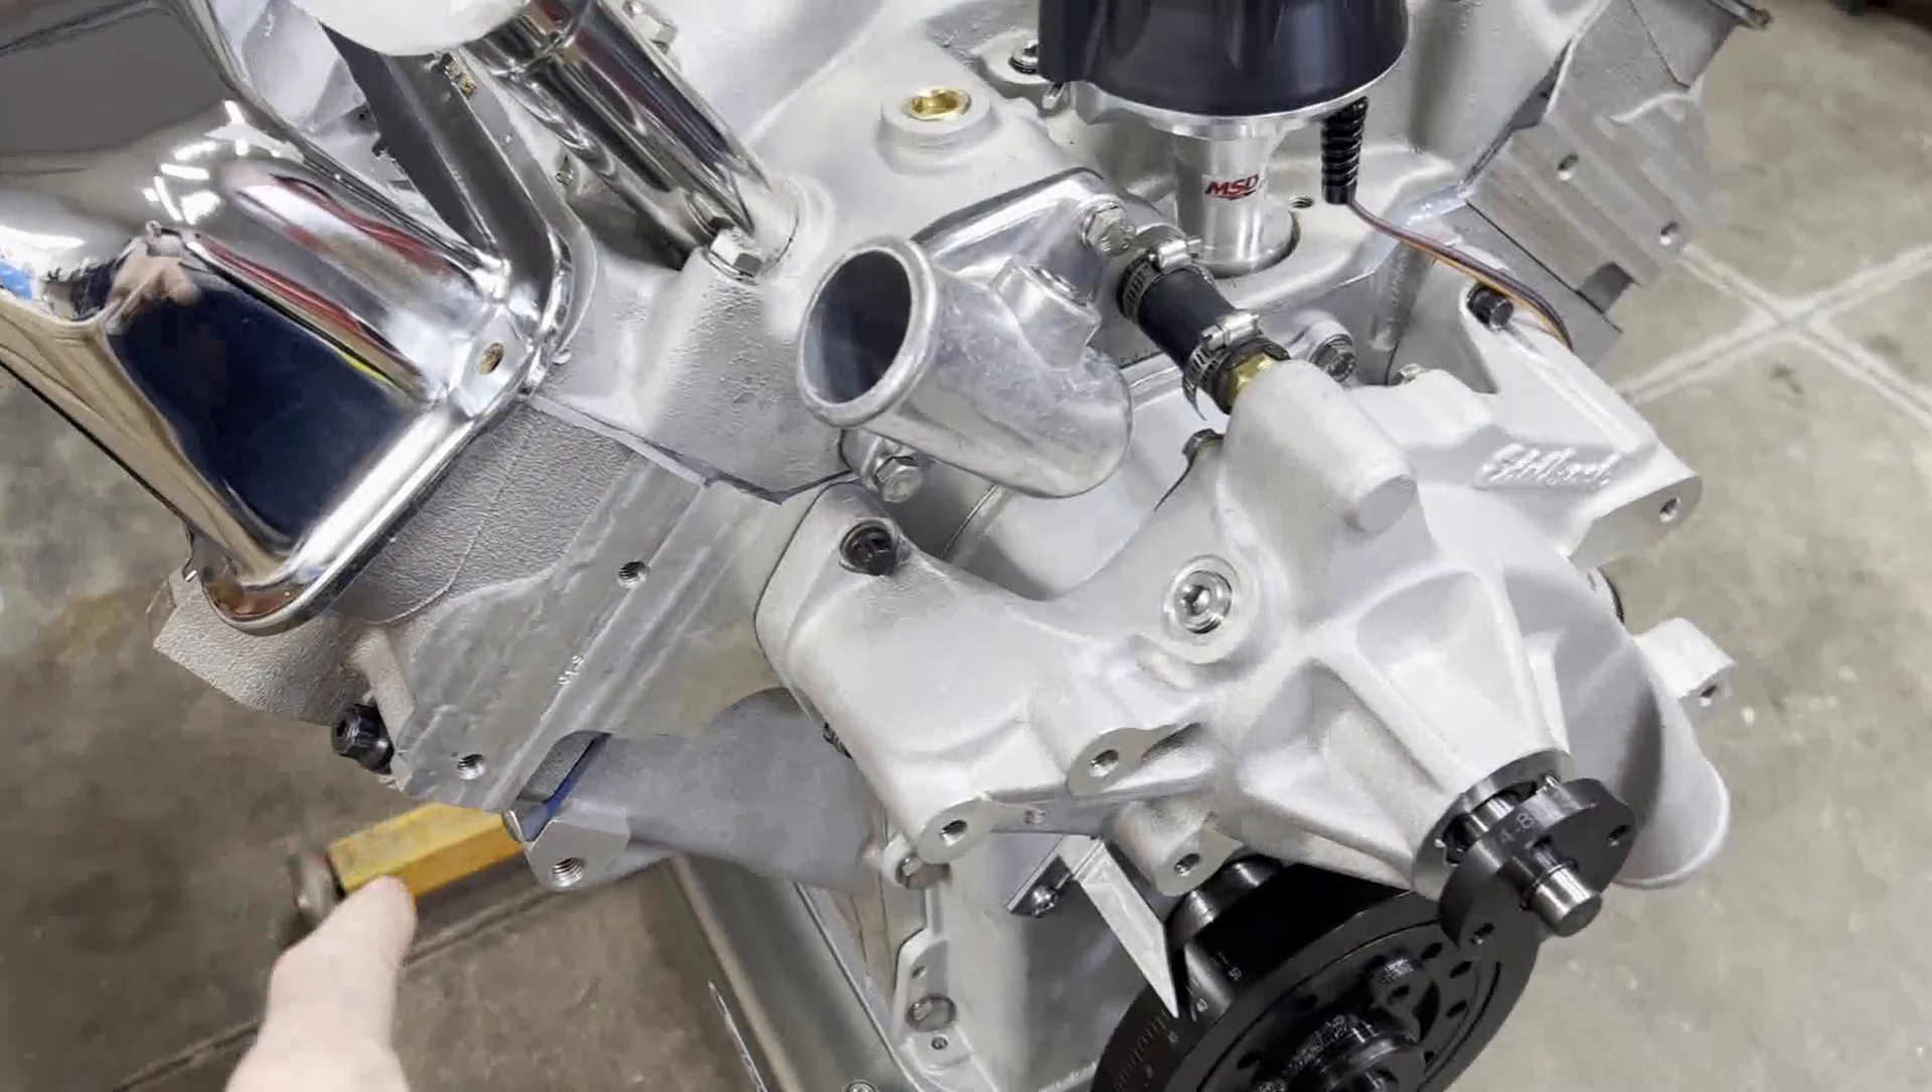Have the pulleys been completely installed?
No.